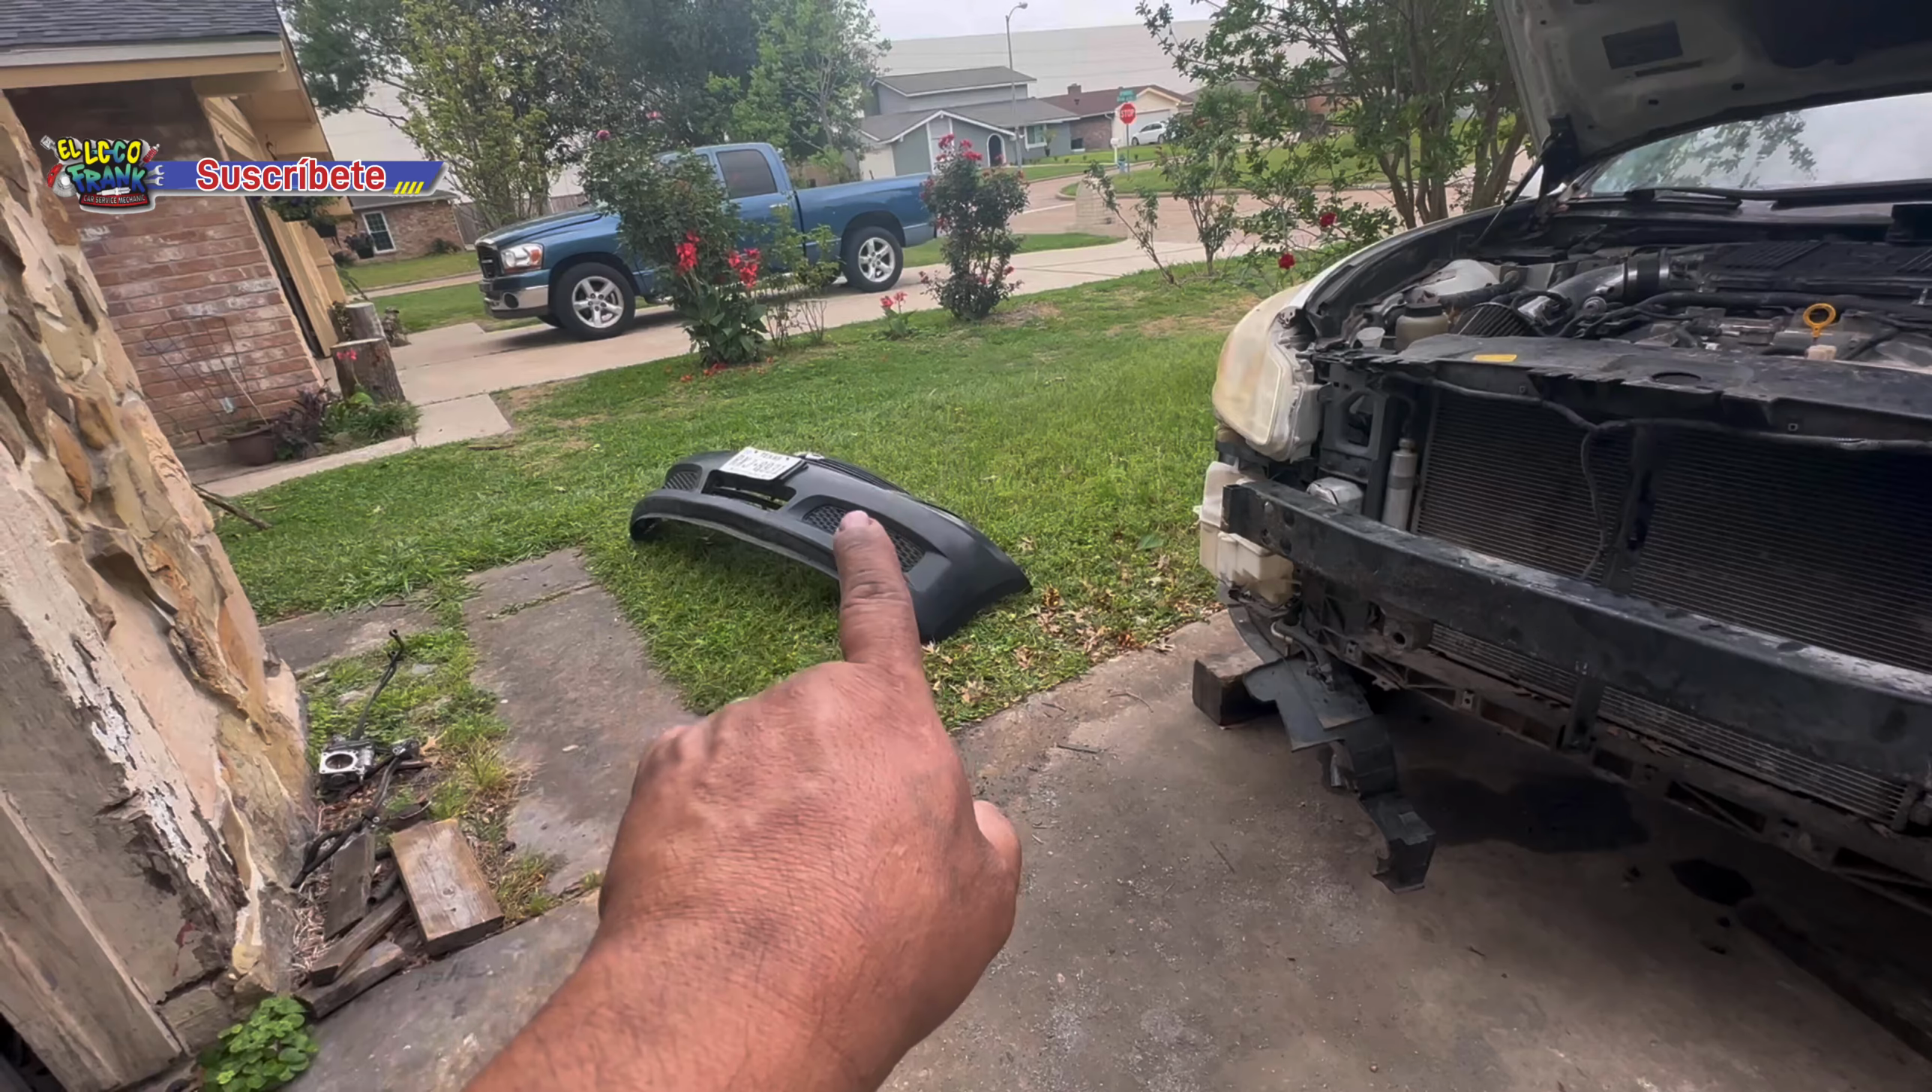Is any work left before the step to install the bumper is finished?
Yes.